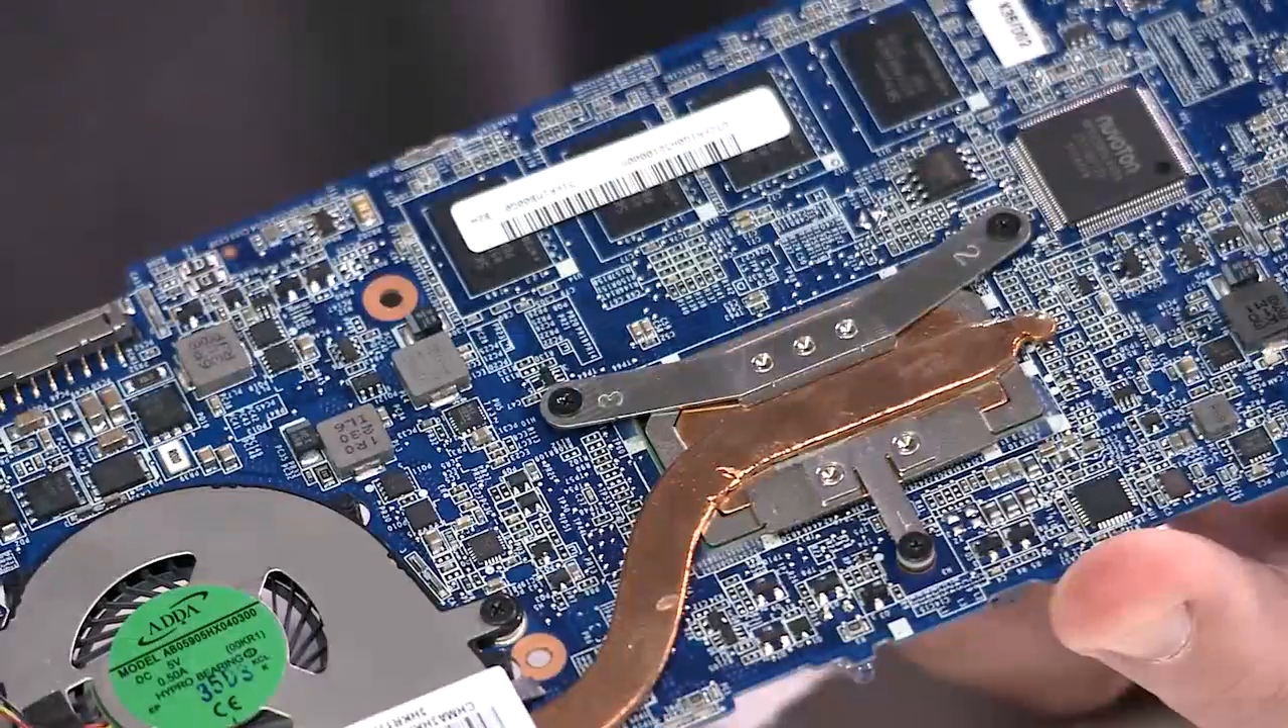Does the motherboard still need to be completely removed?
No.